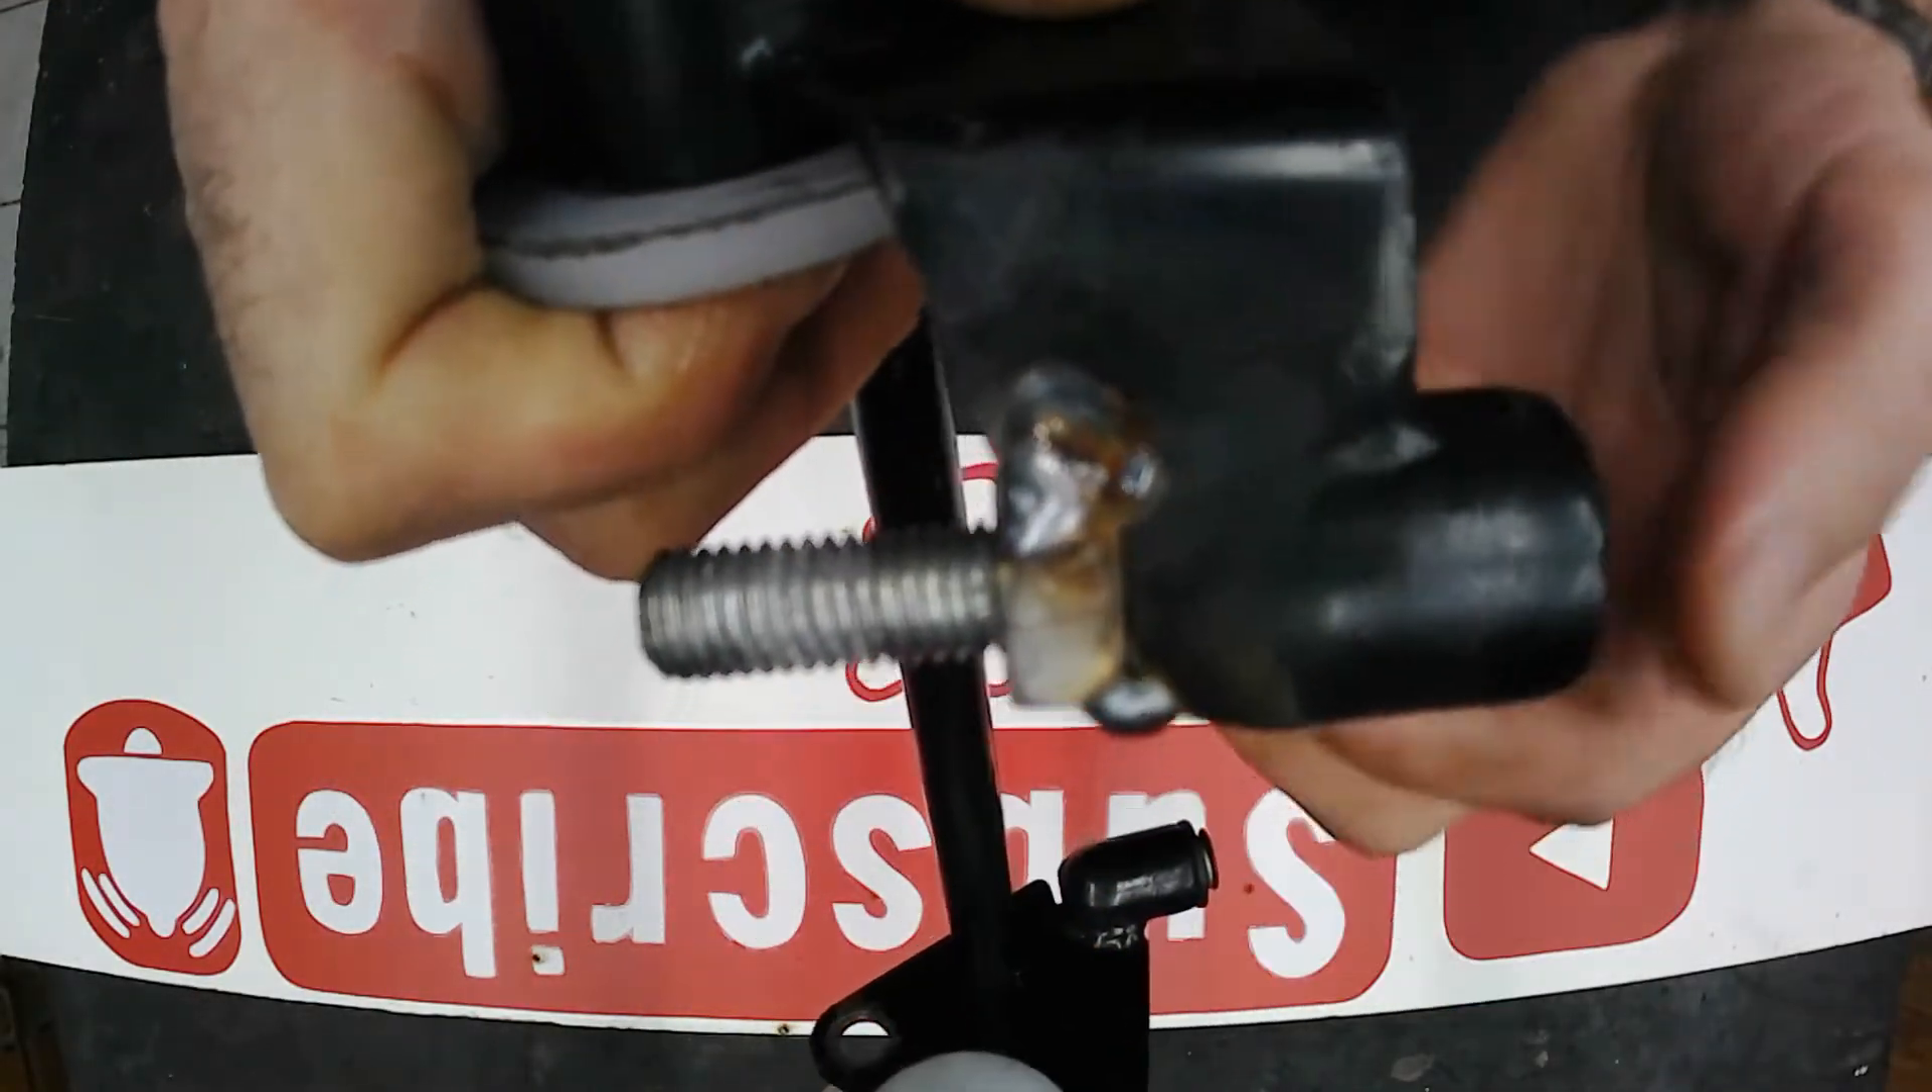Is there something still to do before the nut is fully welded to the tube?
No.